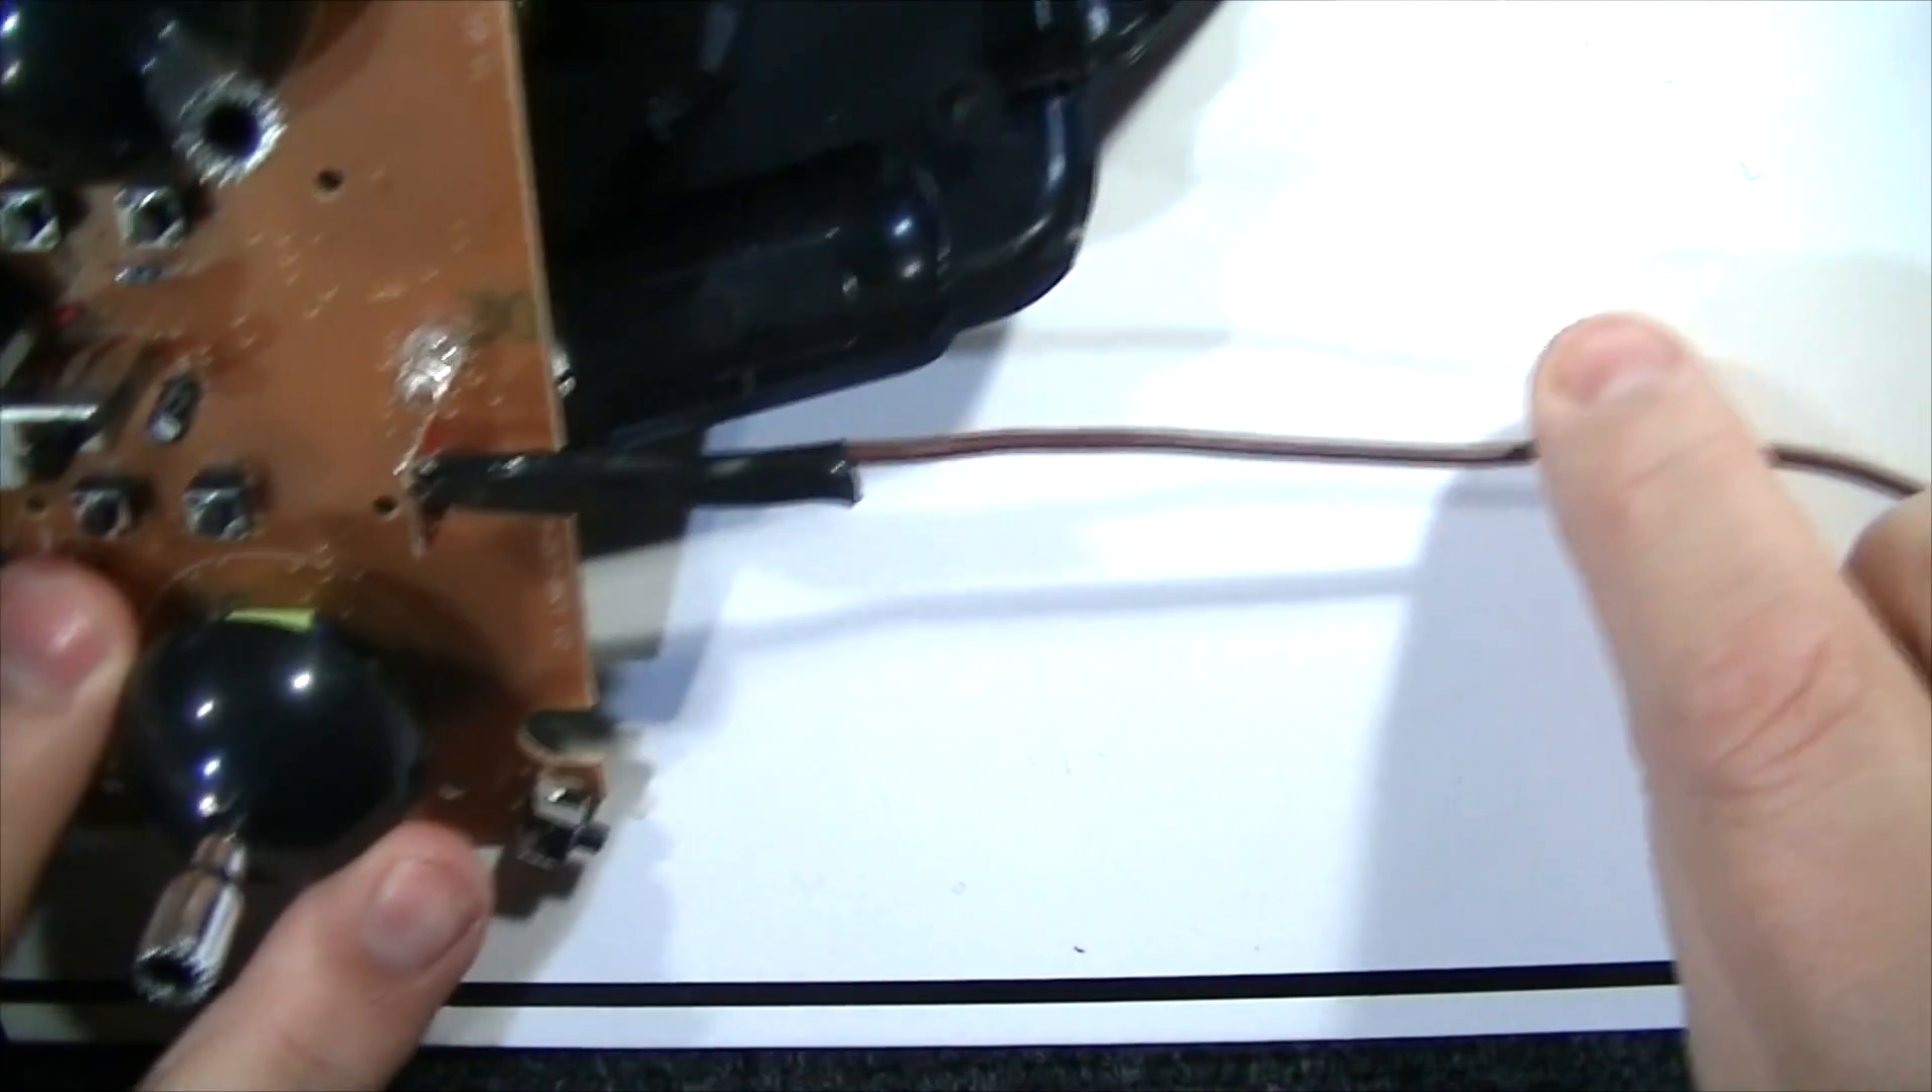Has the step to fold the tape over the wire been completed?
Yes.